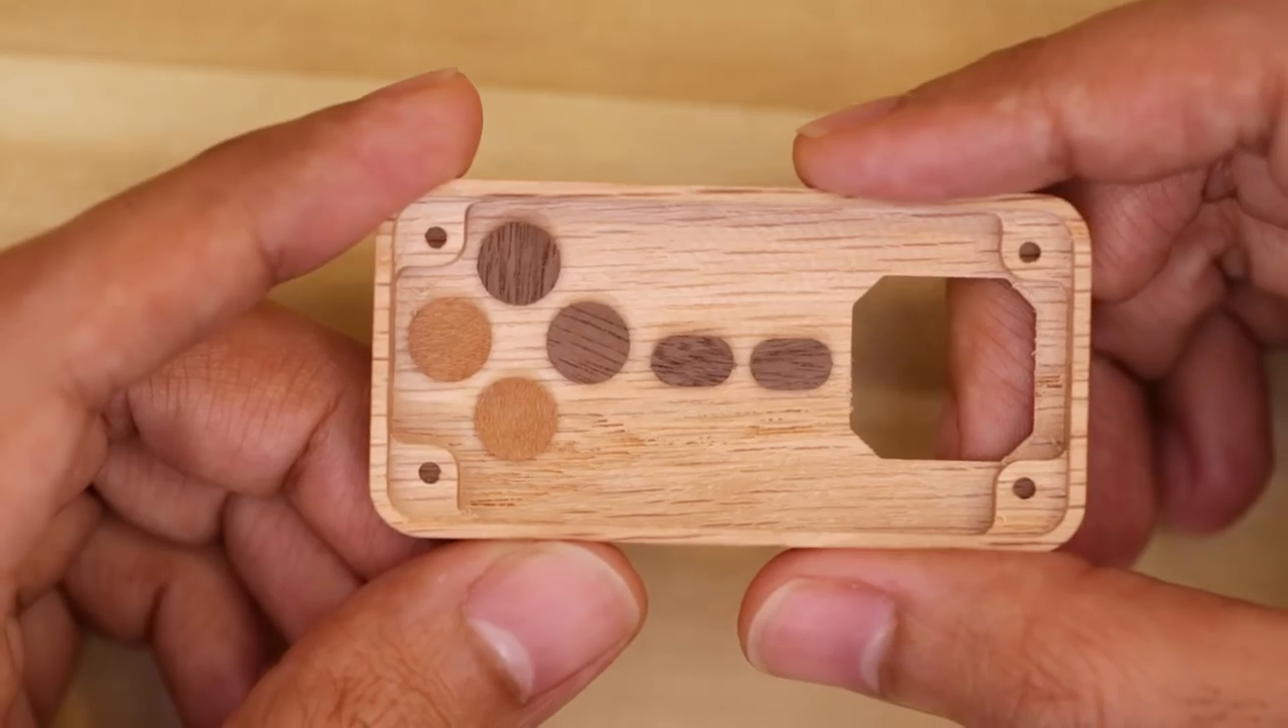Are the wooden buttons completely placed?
Yes.